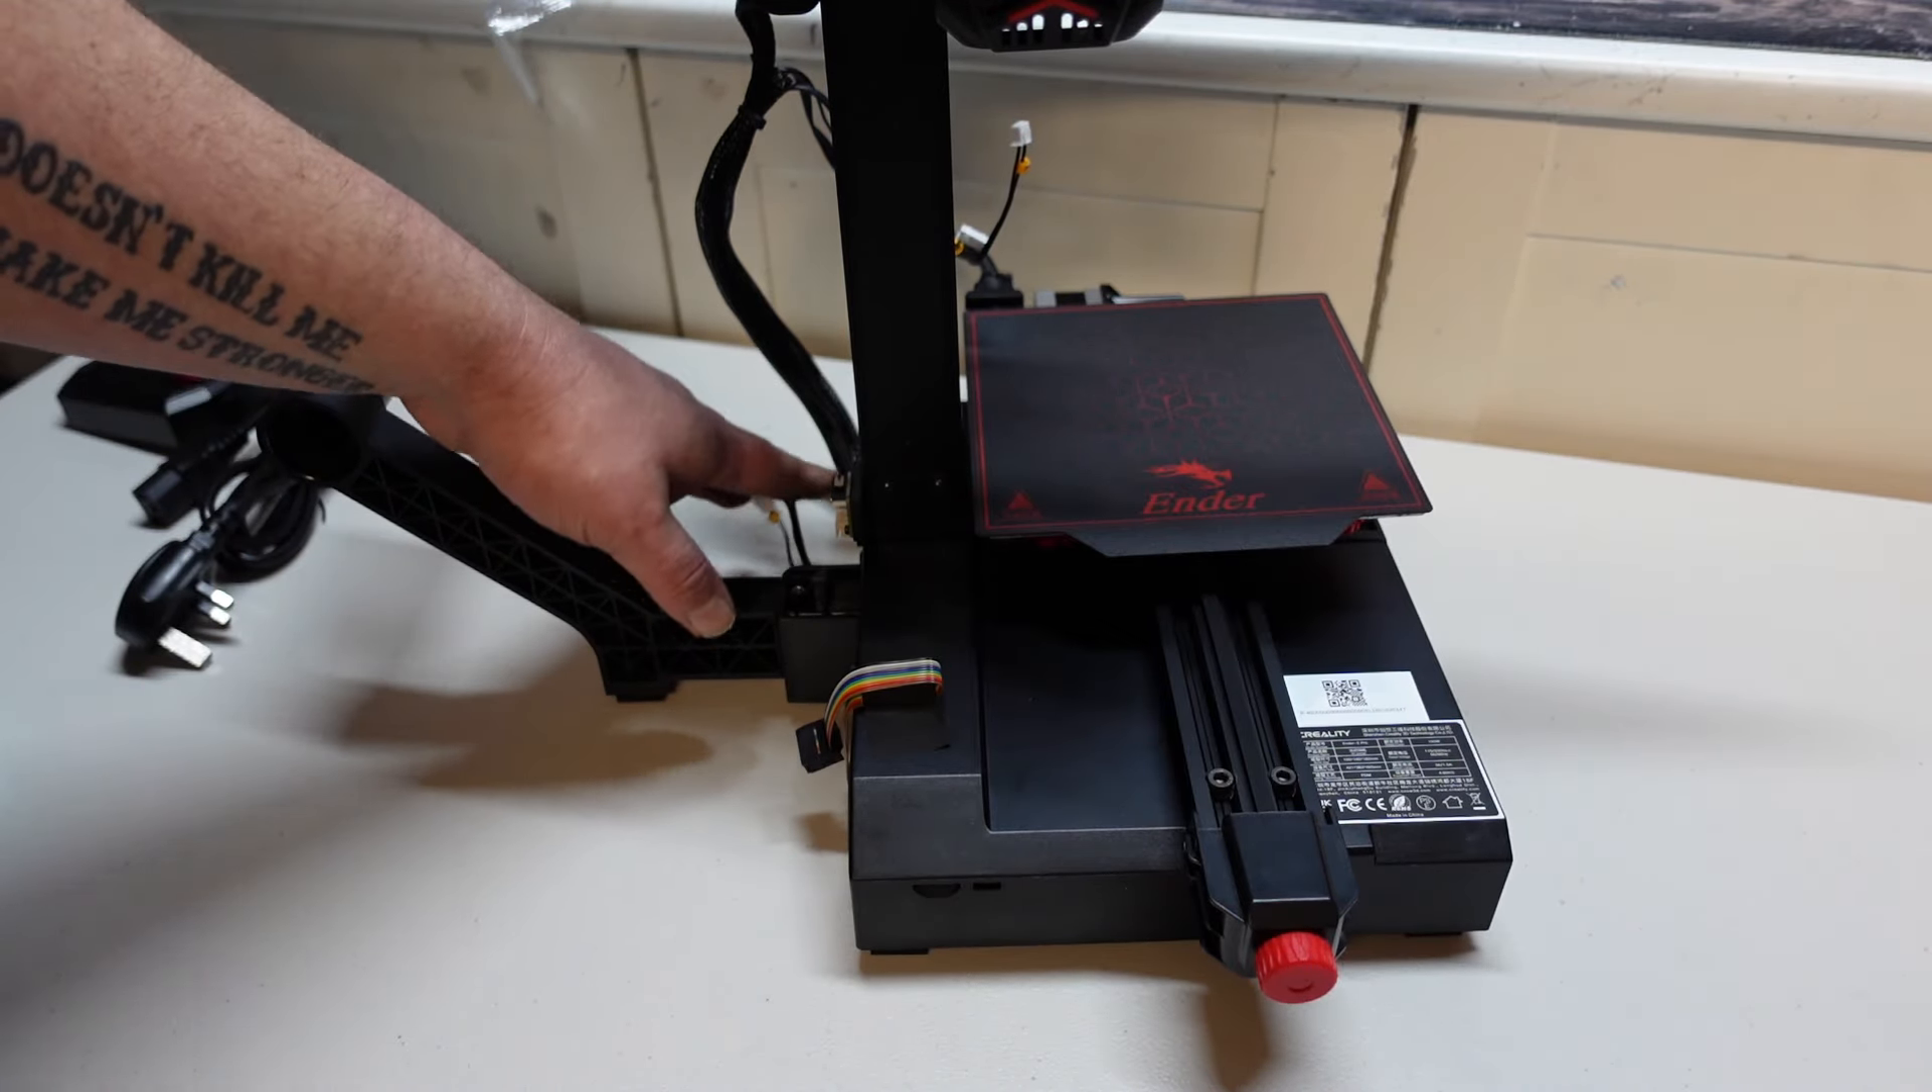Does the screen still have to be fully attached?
Yes.